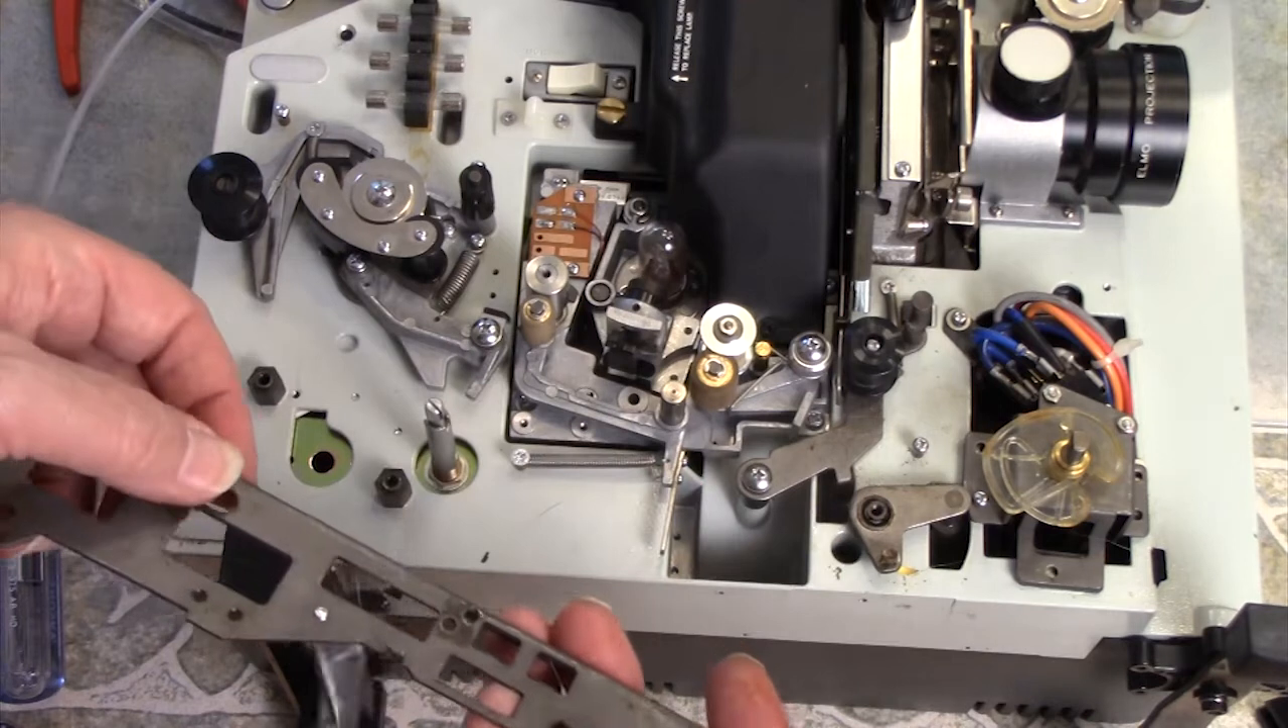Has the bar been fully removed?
Yes.